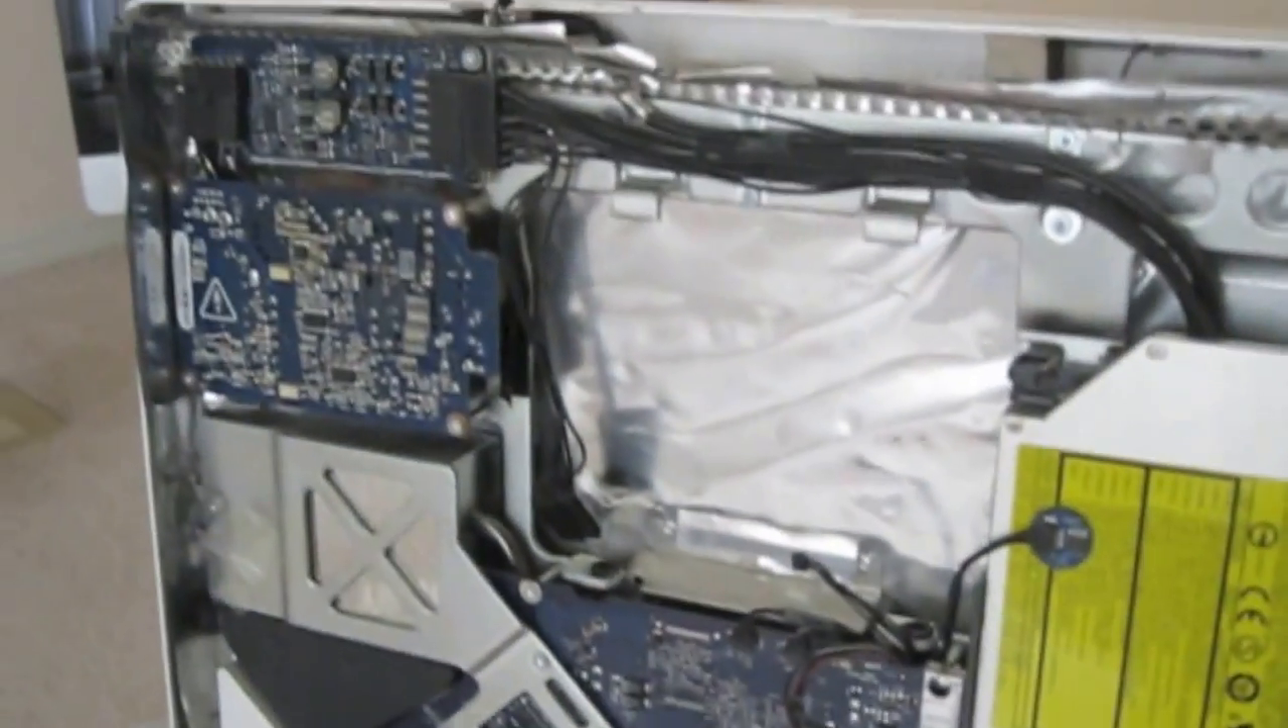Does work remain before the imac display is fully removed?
No.